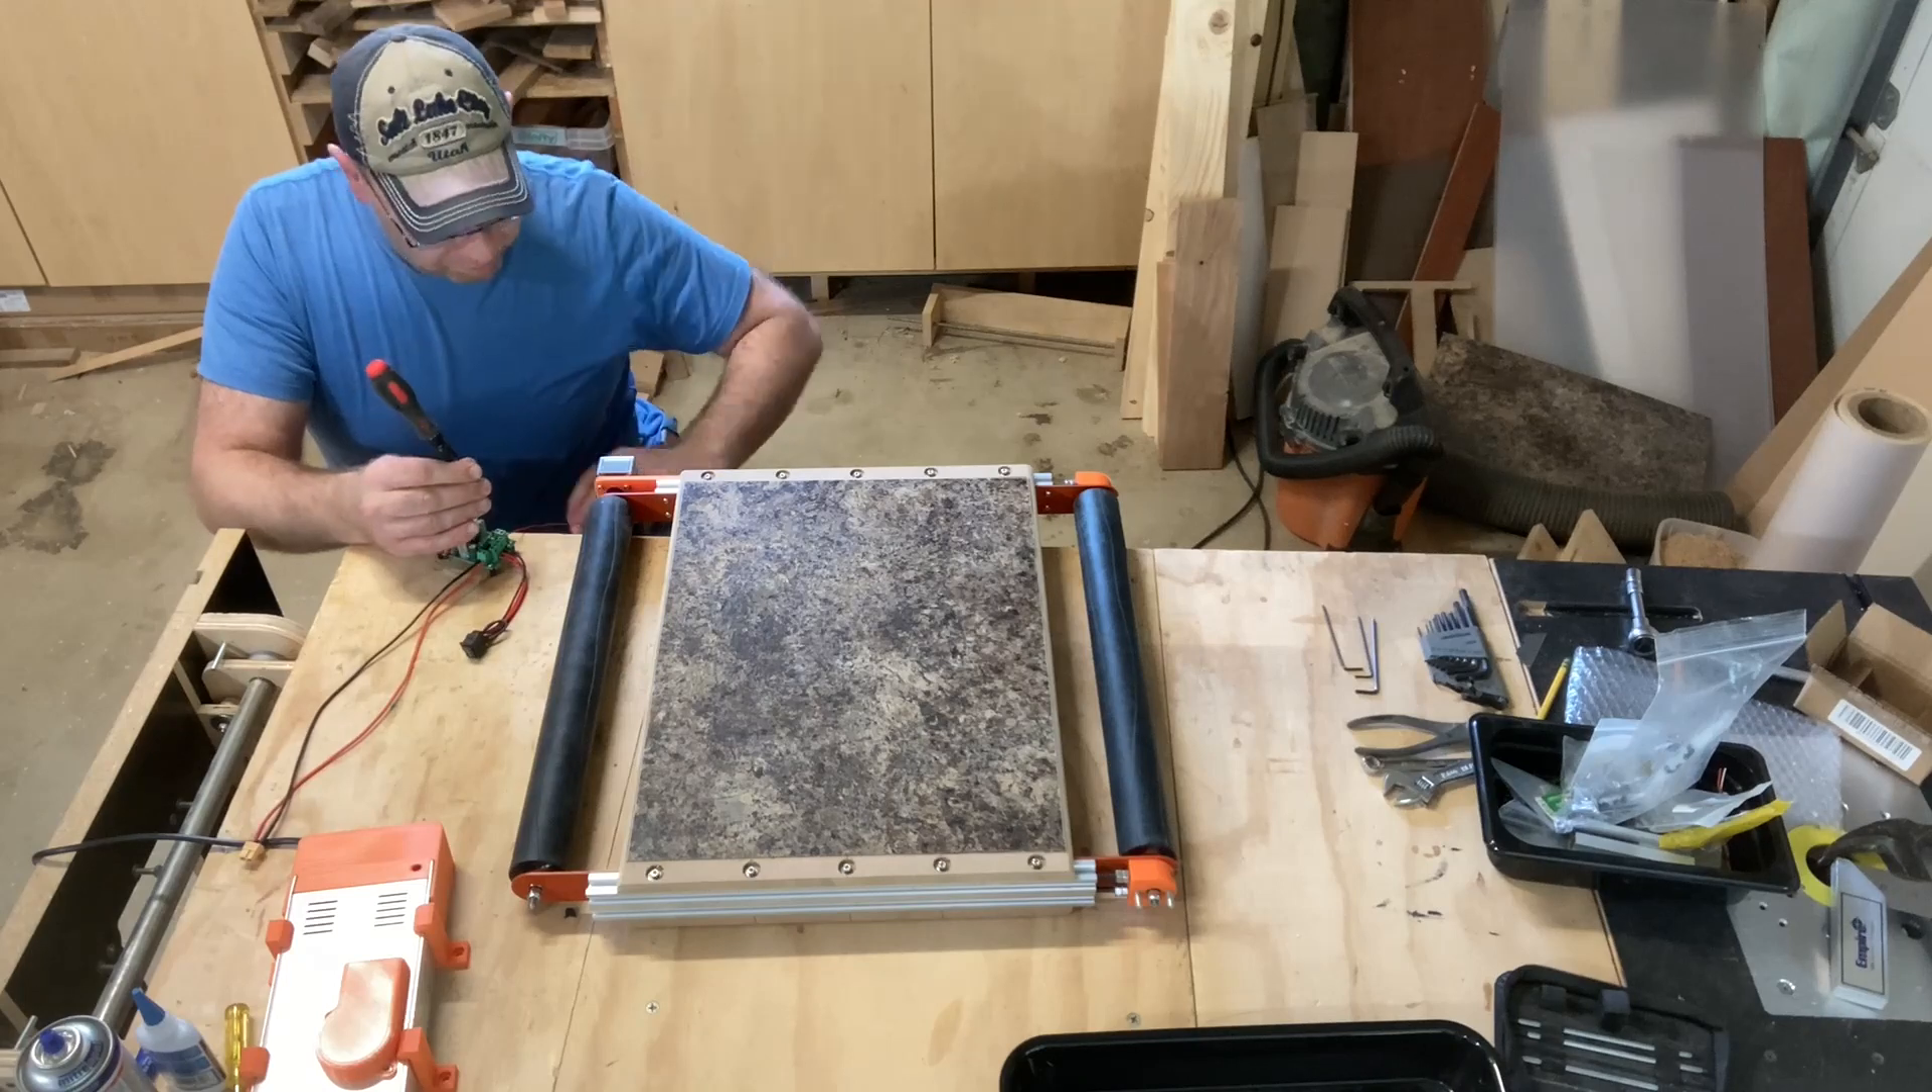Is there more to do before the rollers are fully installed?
No.